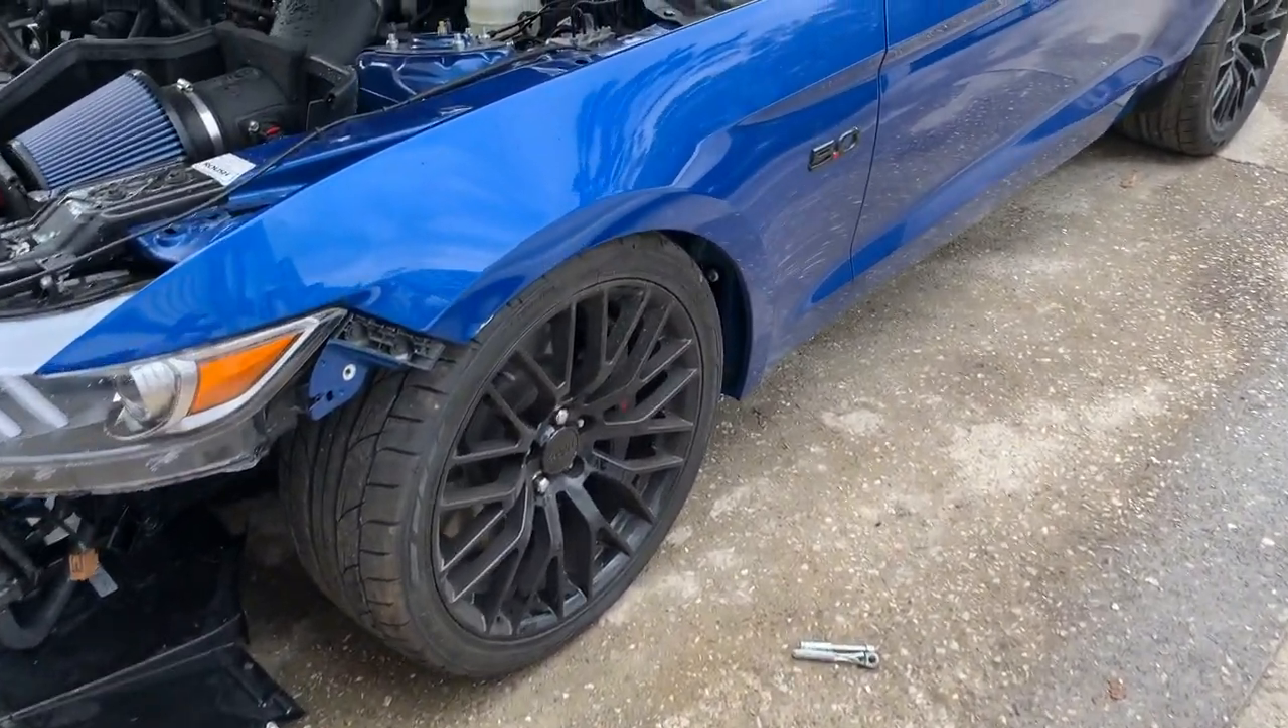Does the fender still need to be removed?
Yes.